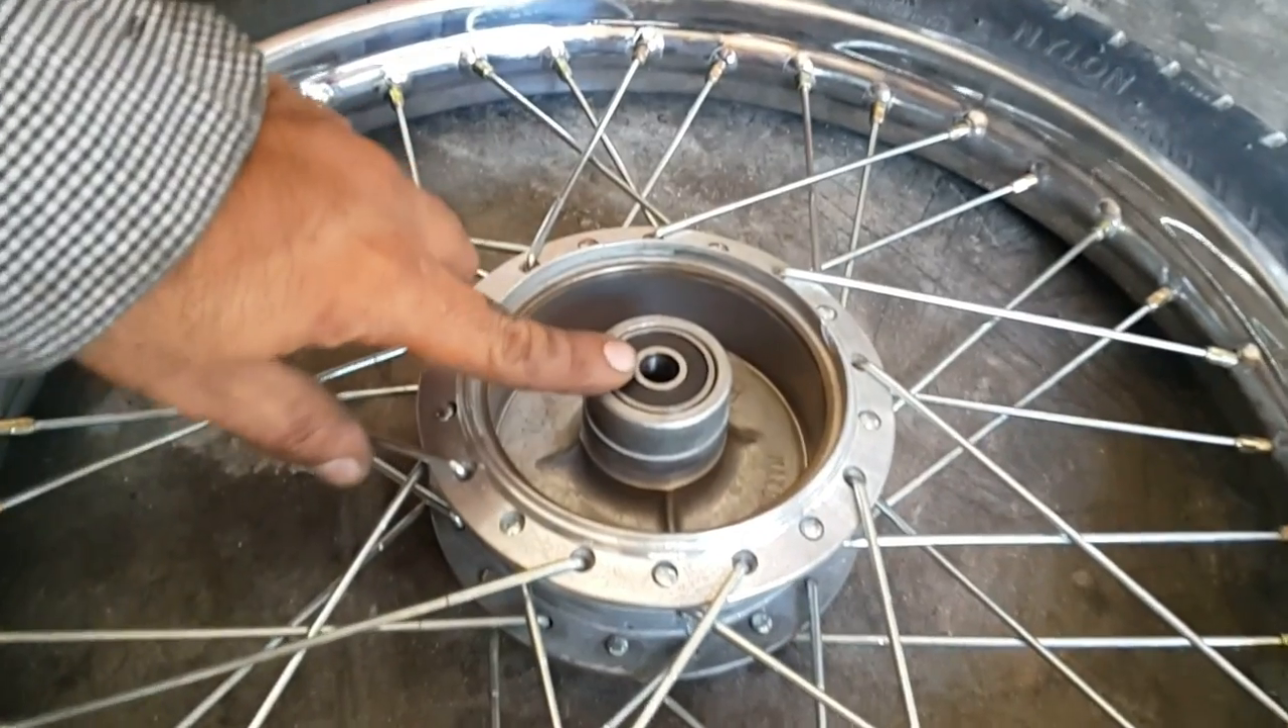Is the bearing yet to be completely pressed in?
No.